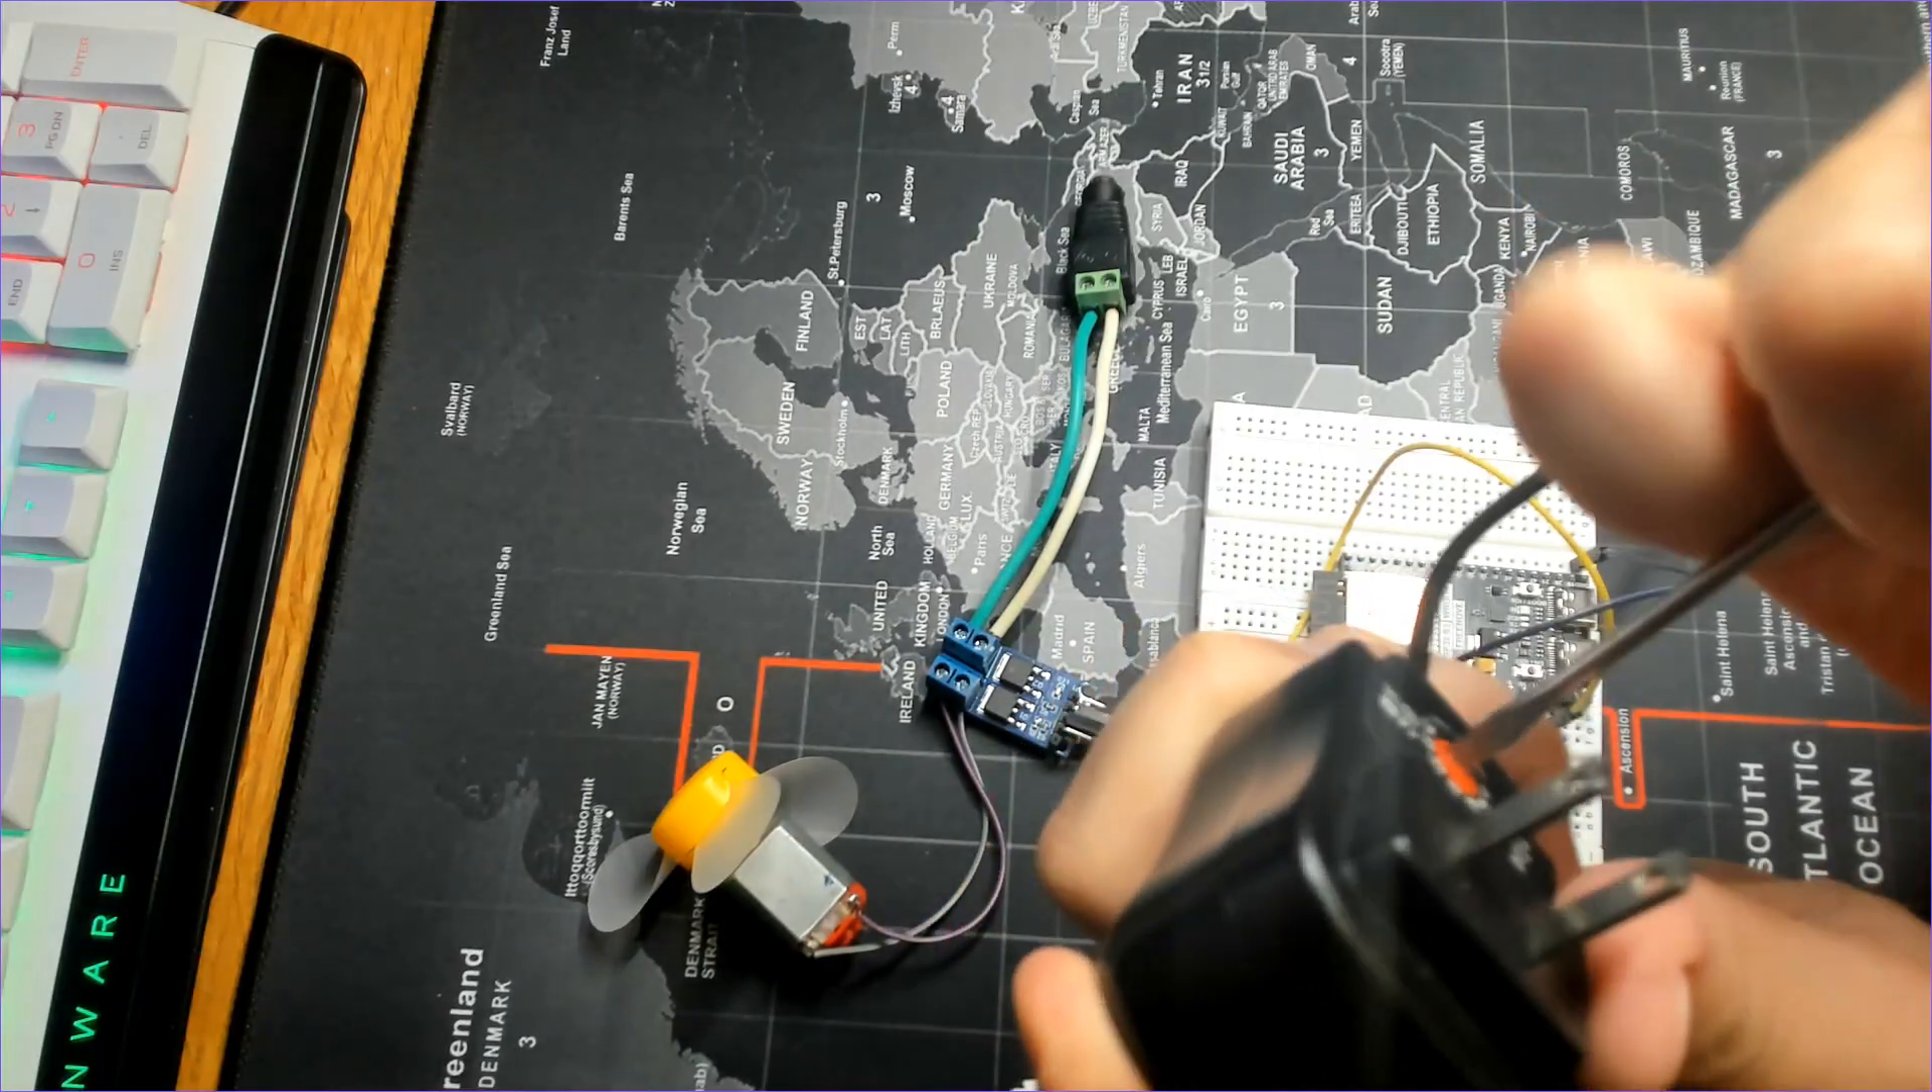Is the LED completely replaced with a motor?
Yes.